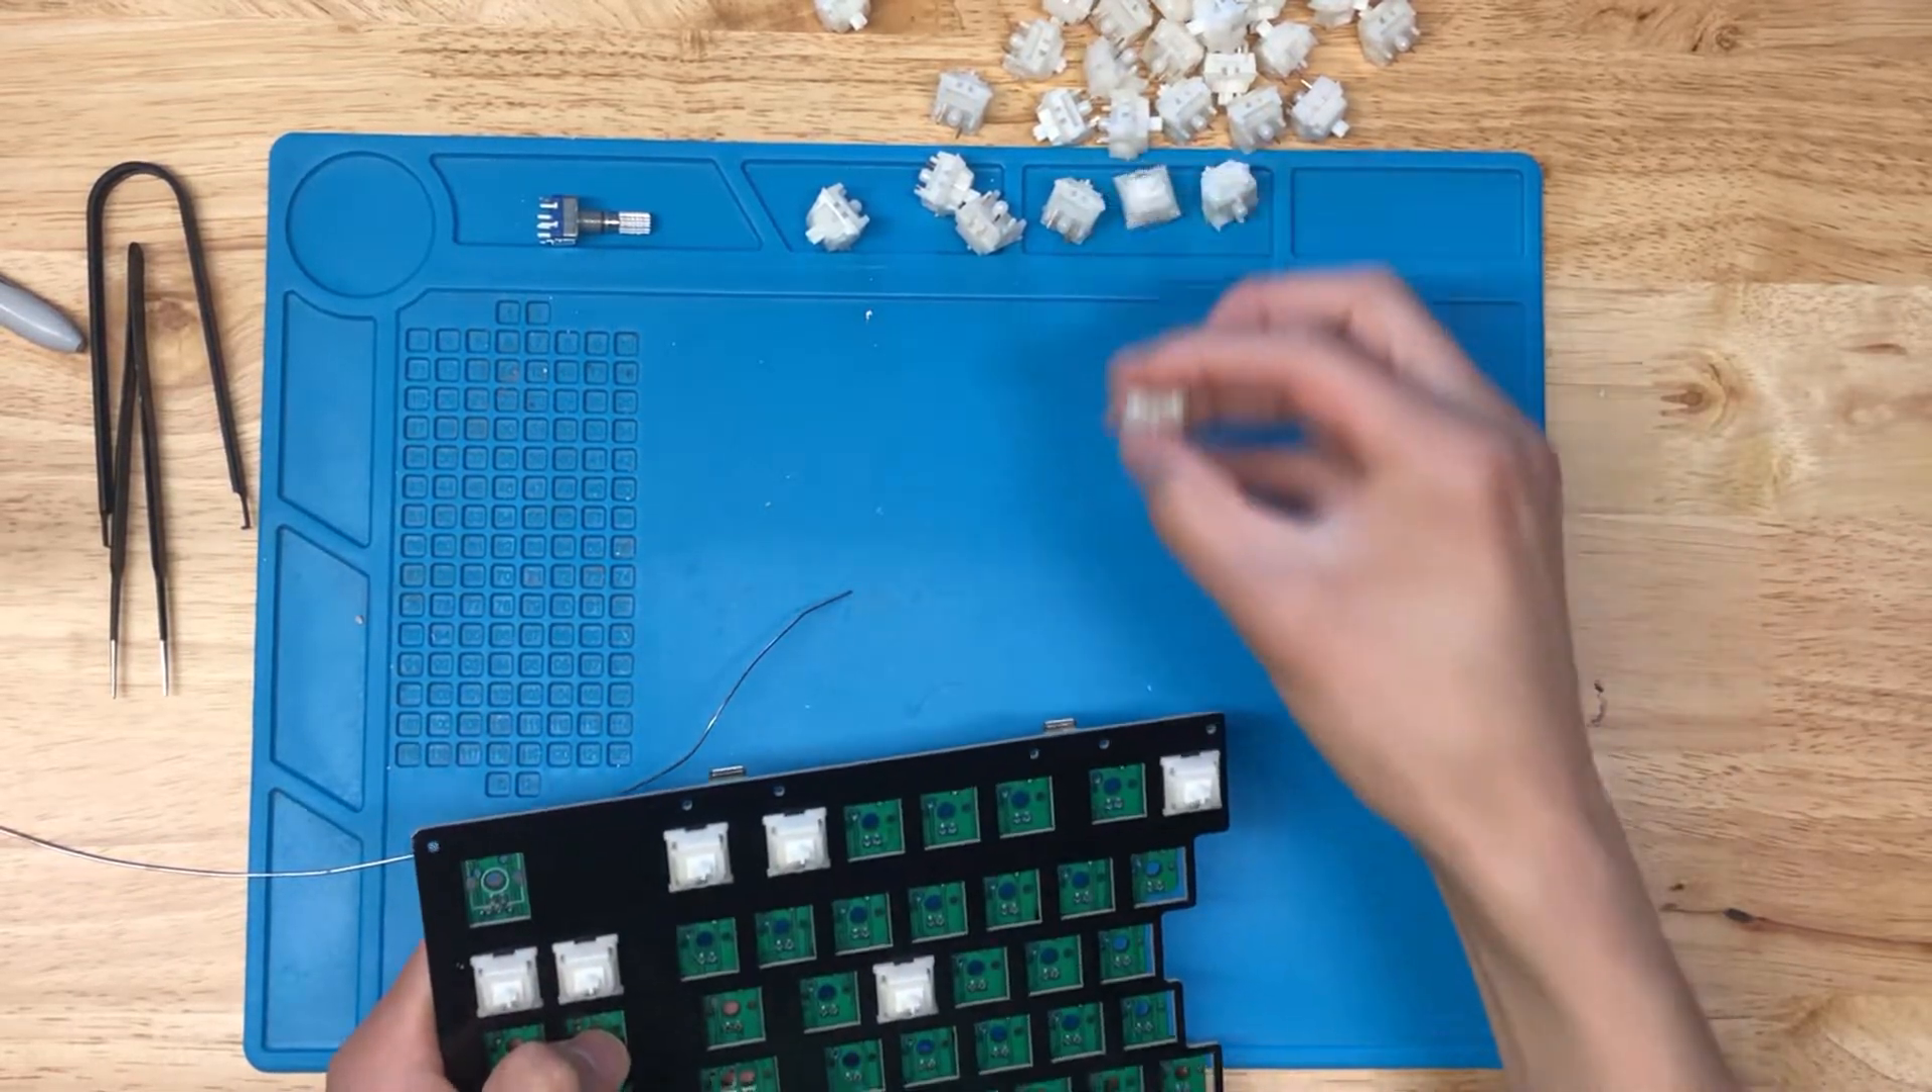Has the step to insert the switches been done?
No.